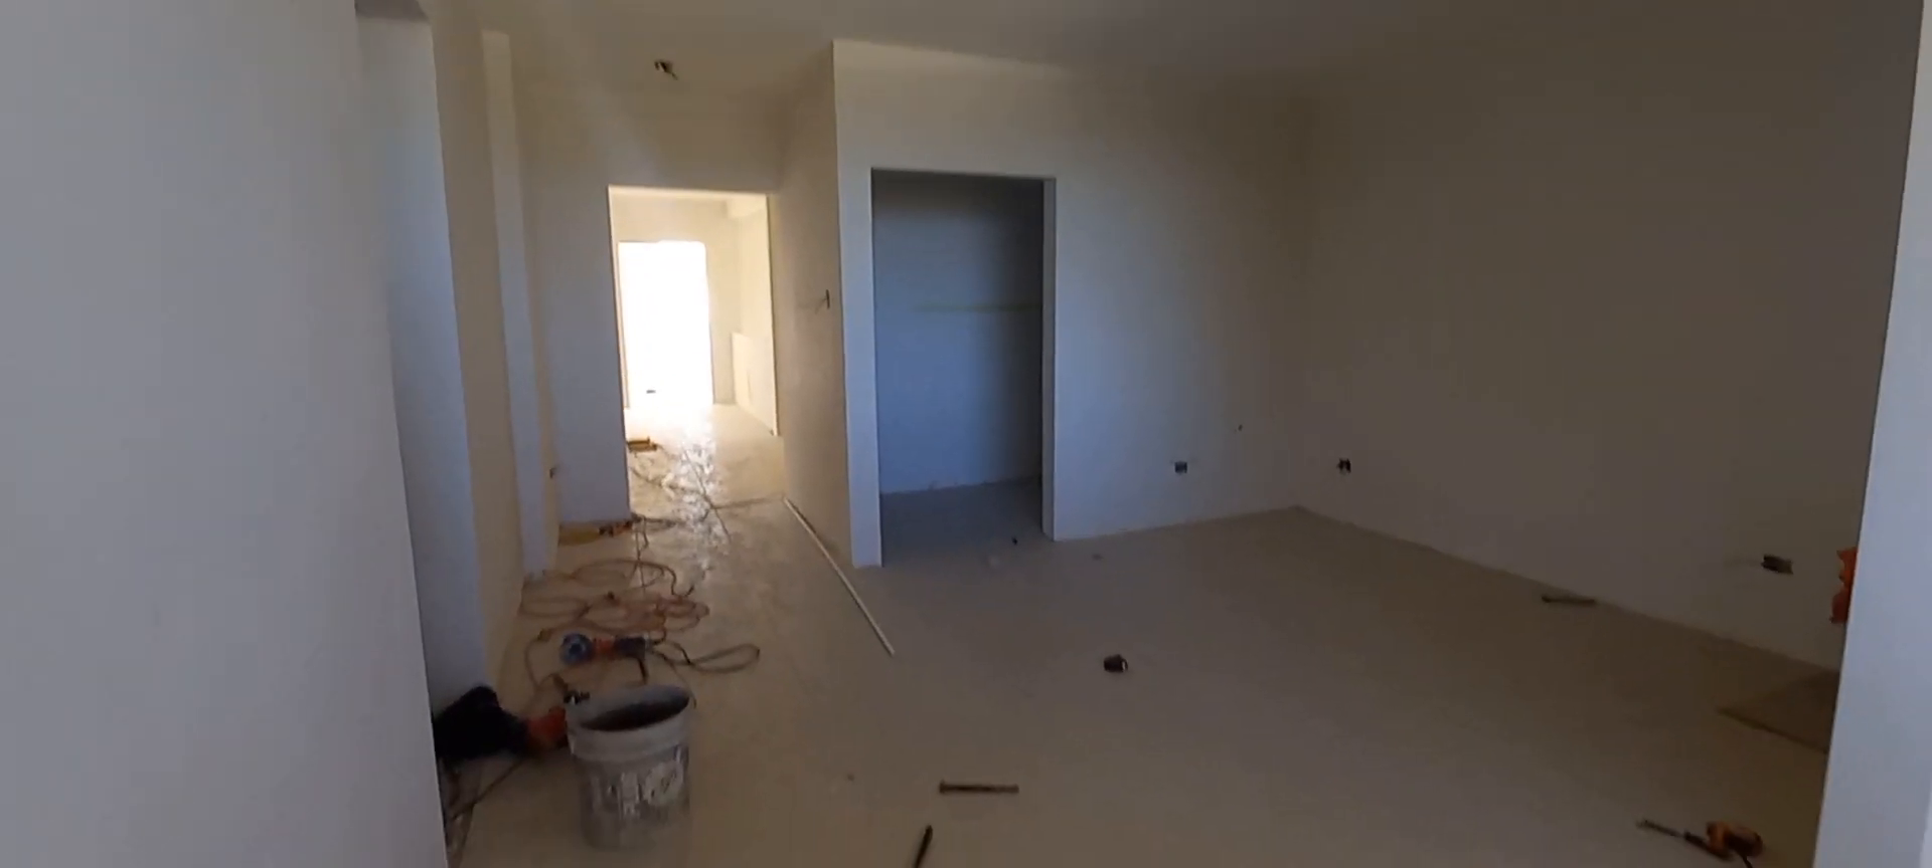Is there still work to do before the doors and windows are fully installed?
Yes.